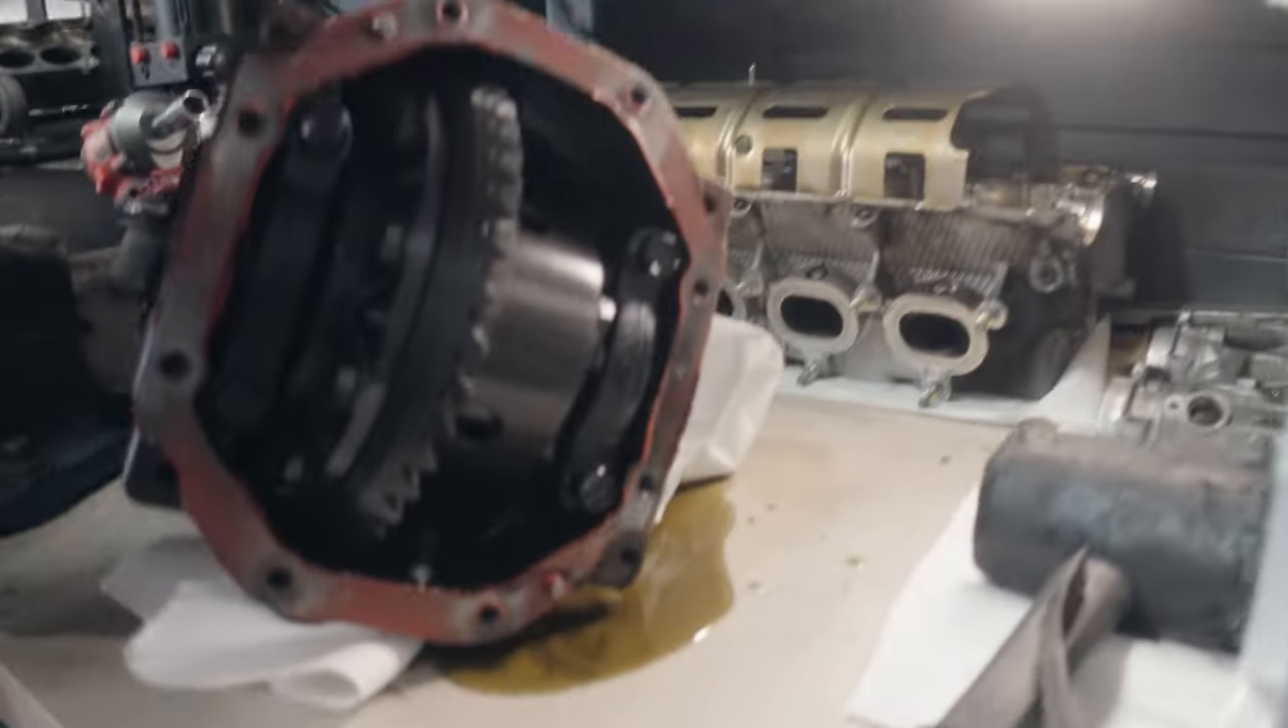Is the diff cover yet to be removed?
No.